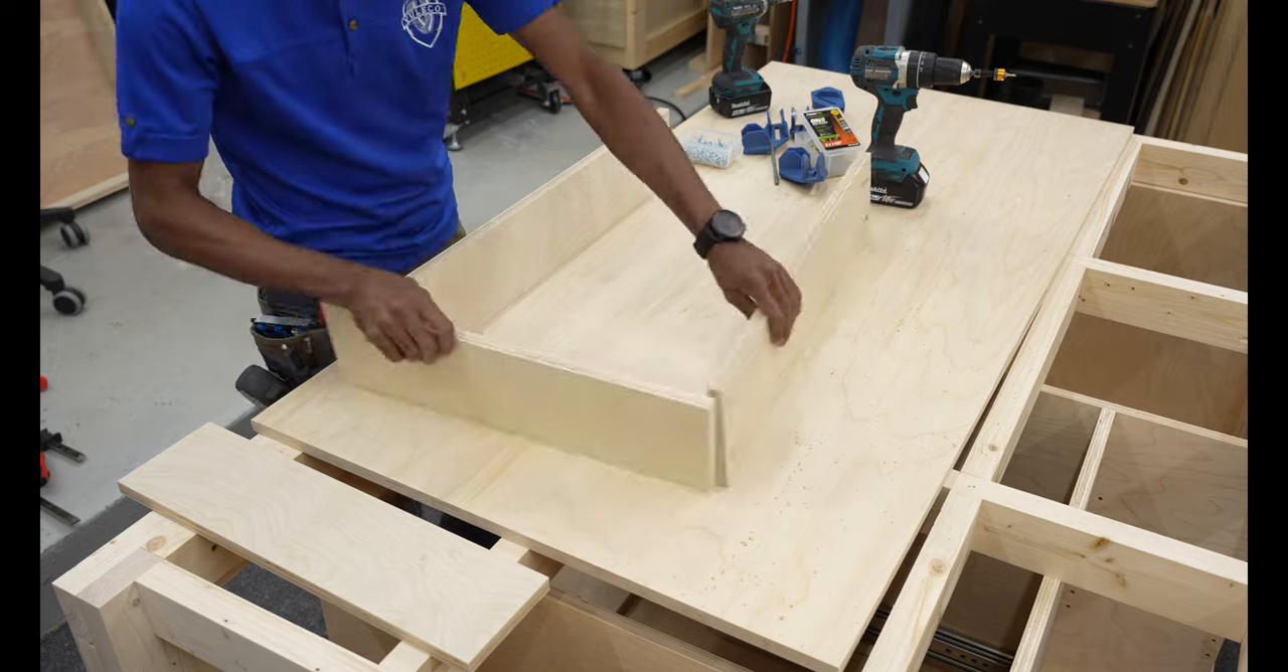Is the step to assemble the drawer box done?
No.